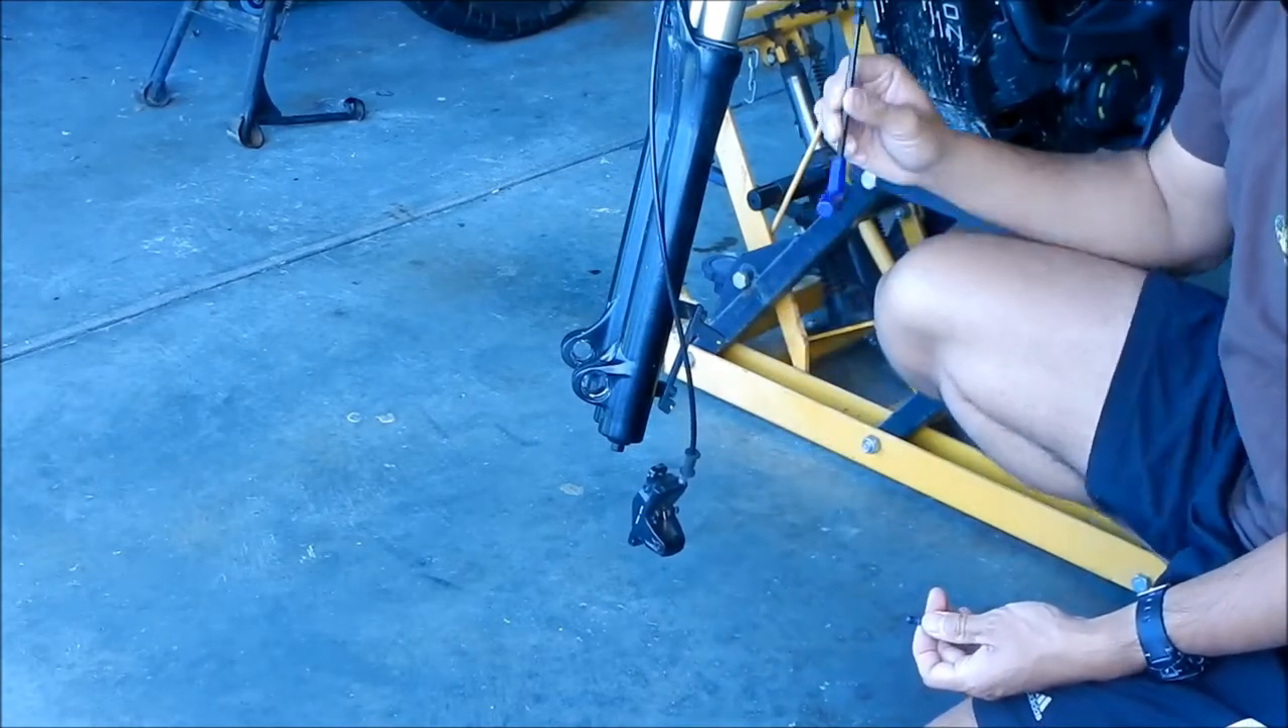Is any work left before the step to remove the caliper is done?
No.